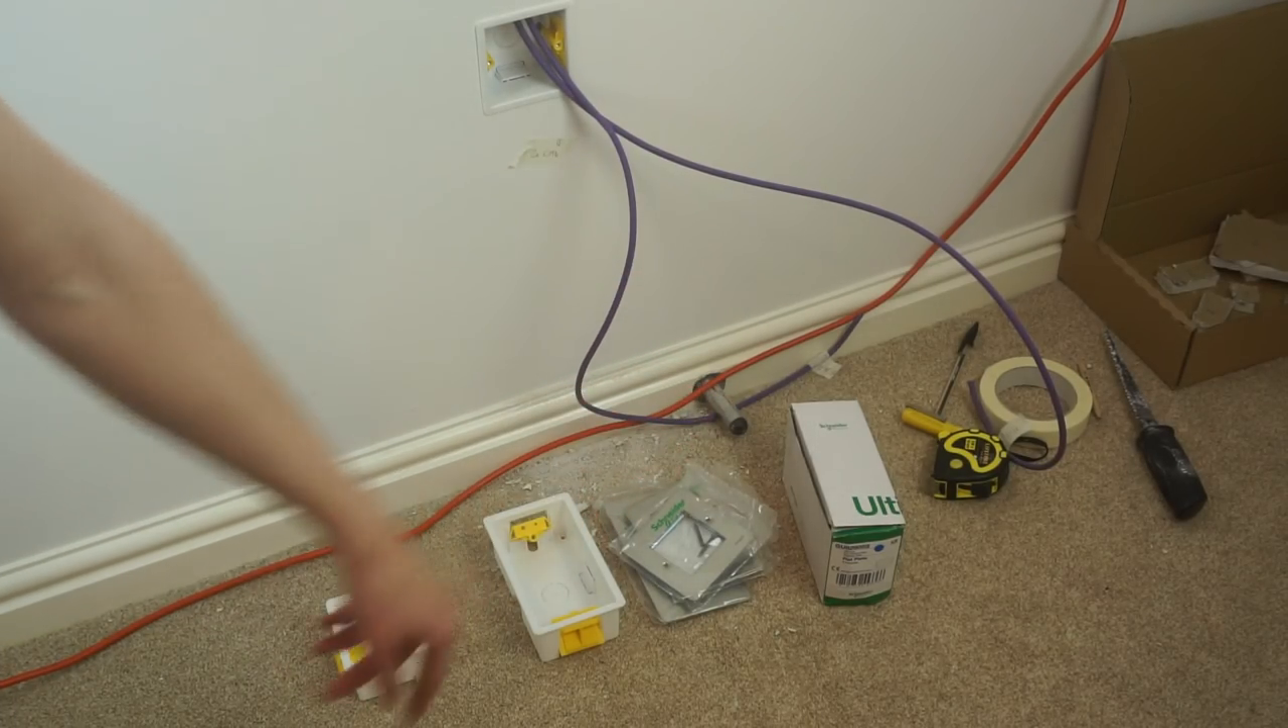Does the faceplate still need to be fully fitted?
Yes.